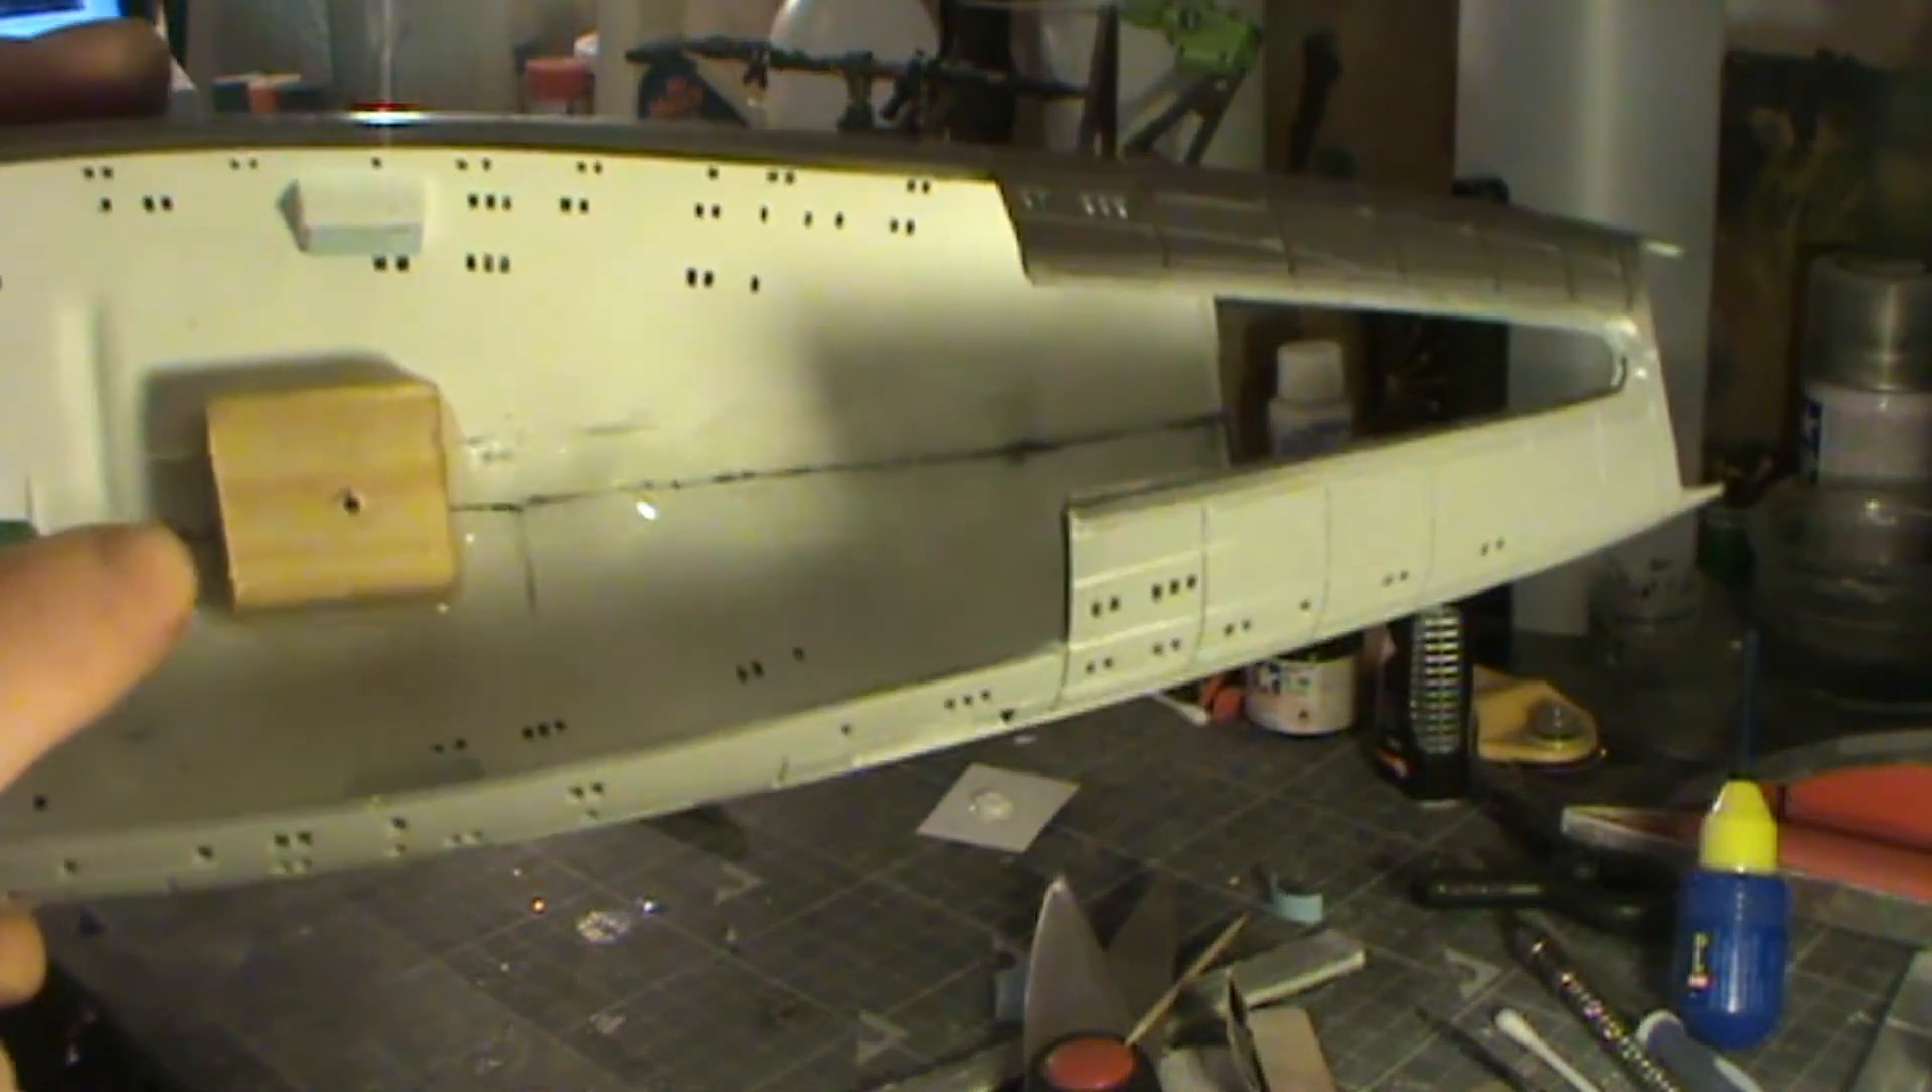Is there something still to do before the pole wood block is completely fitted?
No.